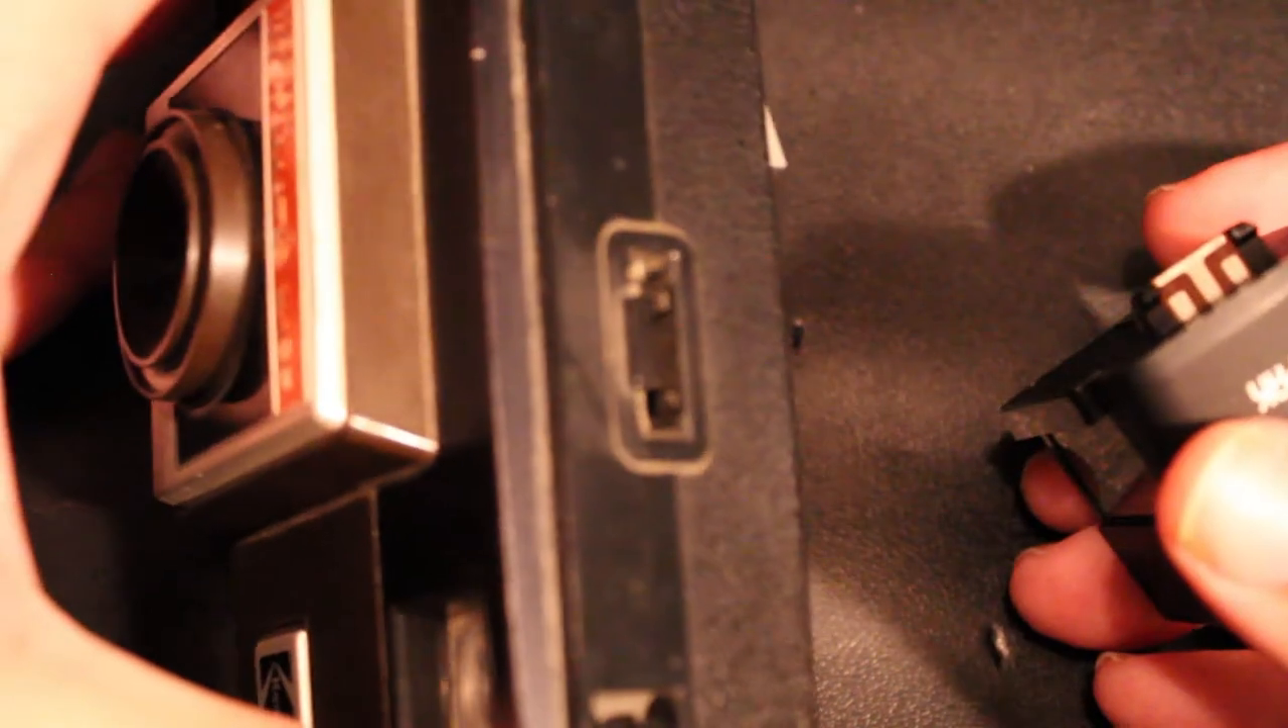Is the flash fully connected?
No.